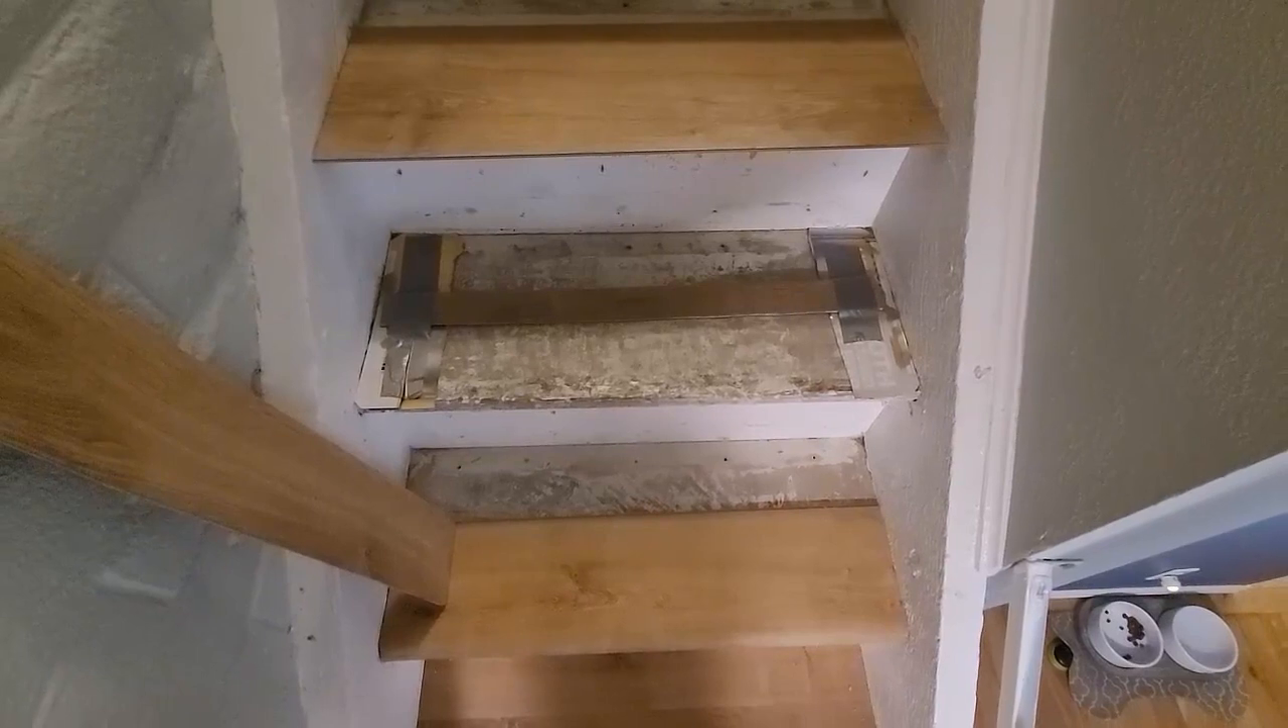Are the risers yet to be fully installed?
Yes.